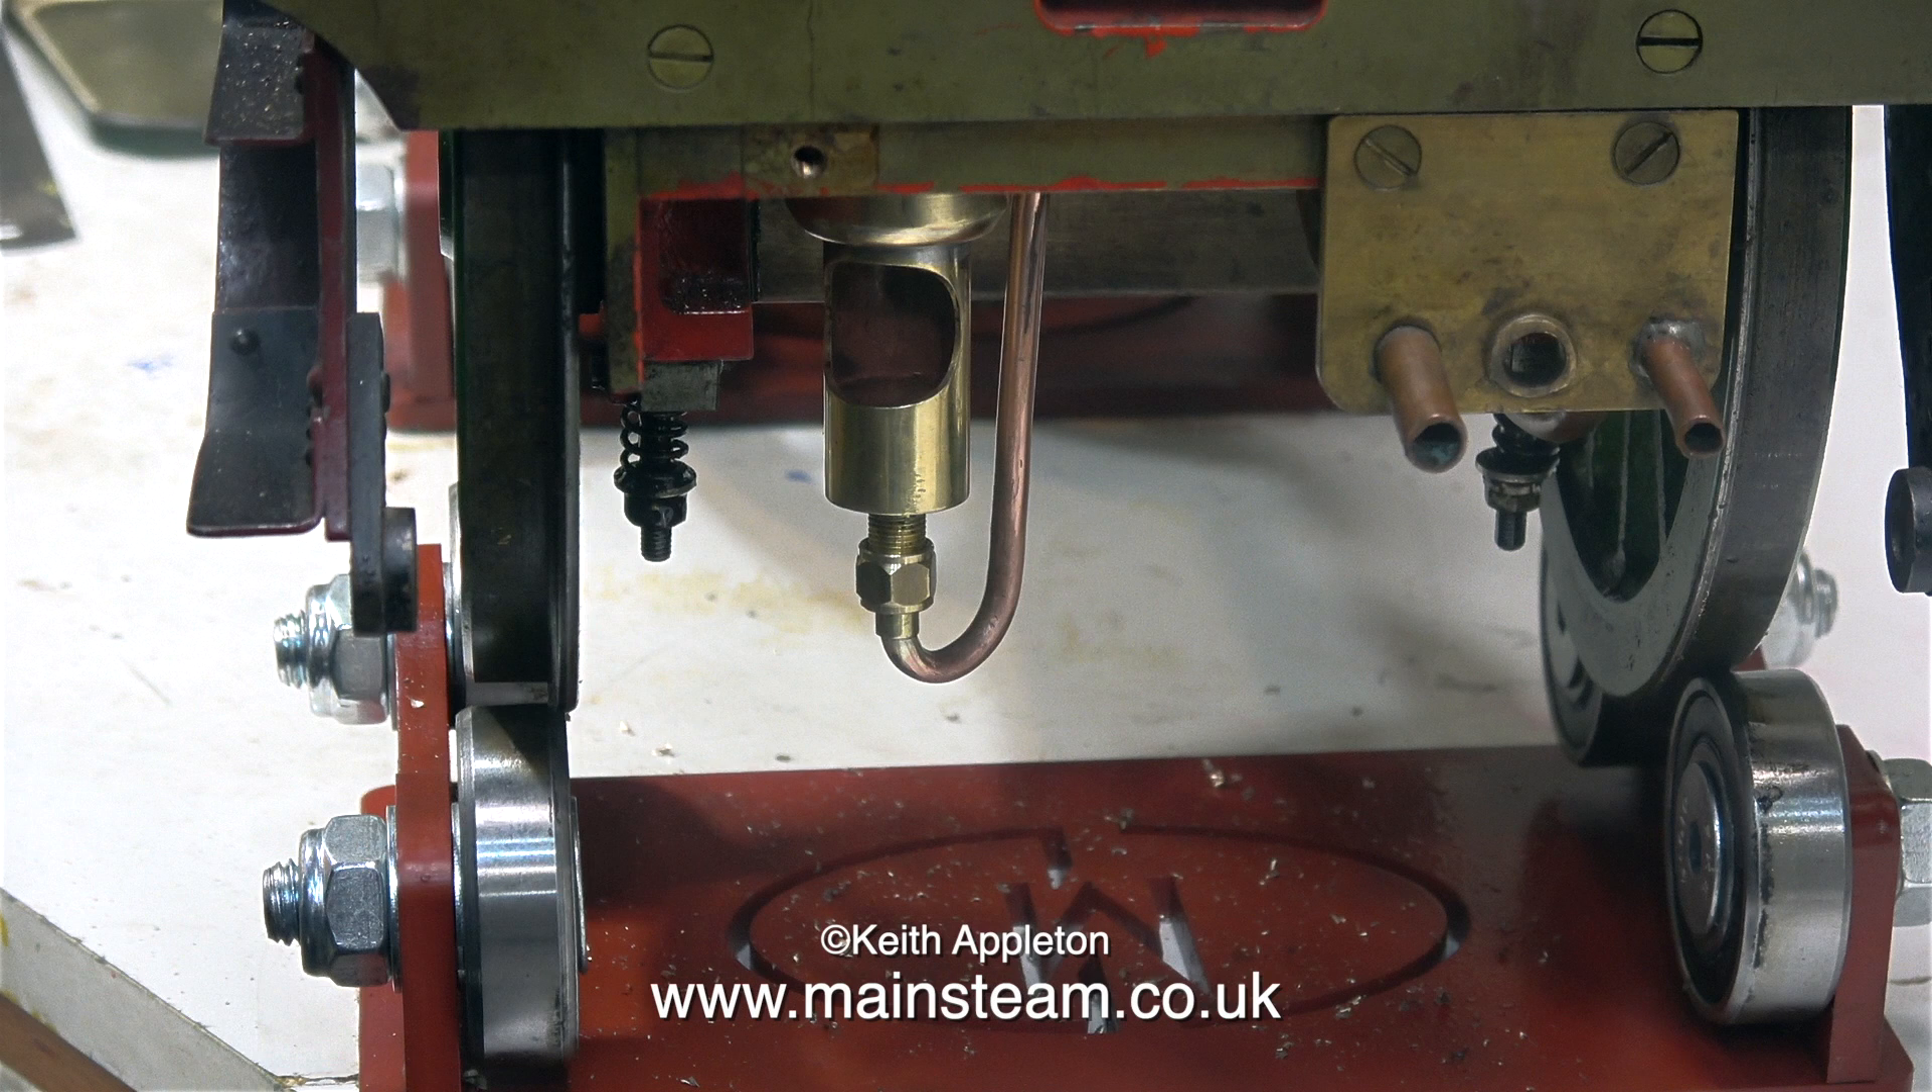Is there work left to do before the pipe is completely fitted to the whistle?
No.